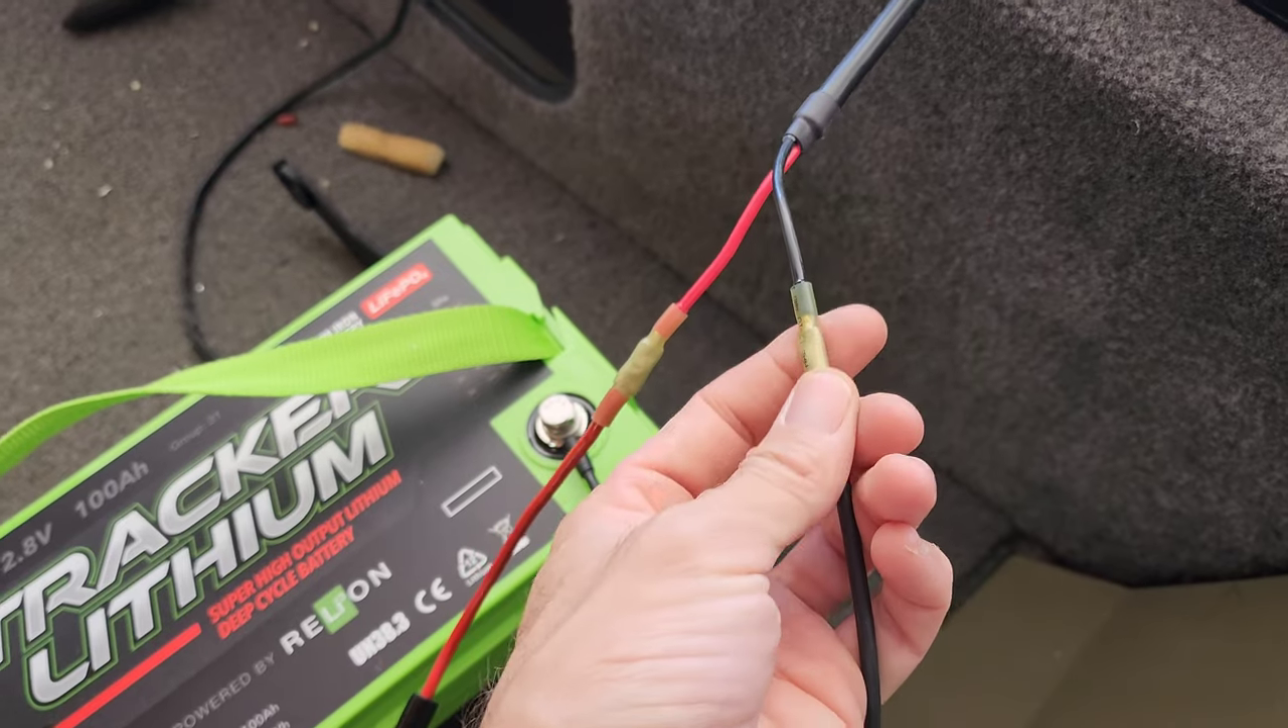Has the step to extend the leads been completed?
Yes.